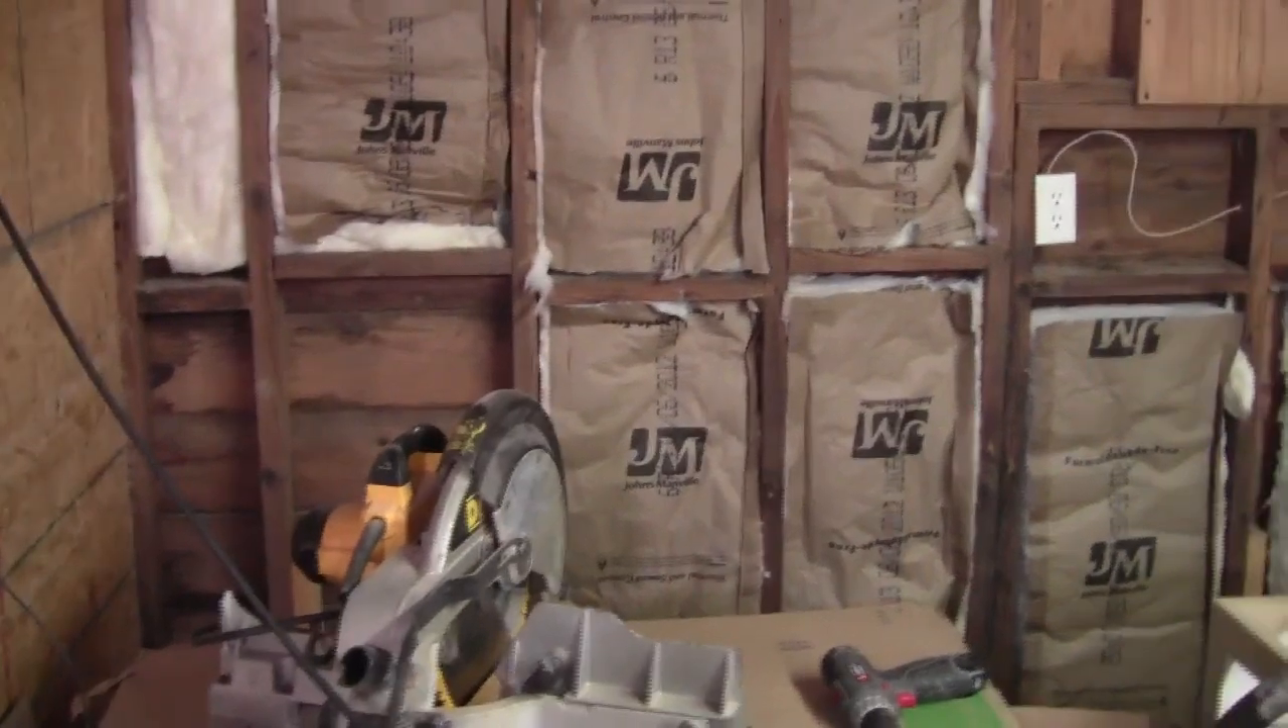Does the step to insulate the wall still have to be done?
Yes.